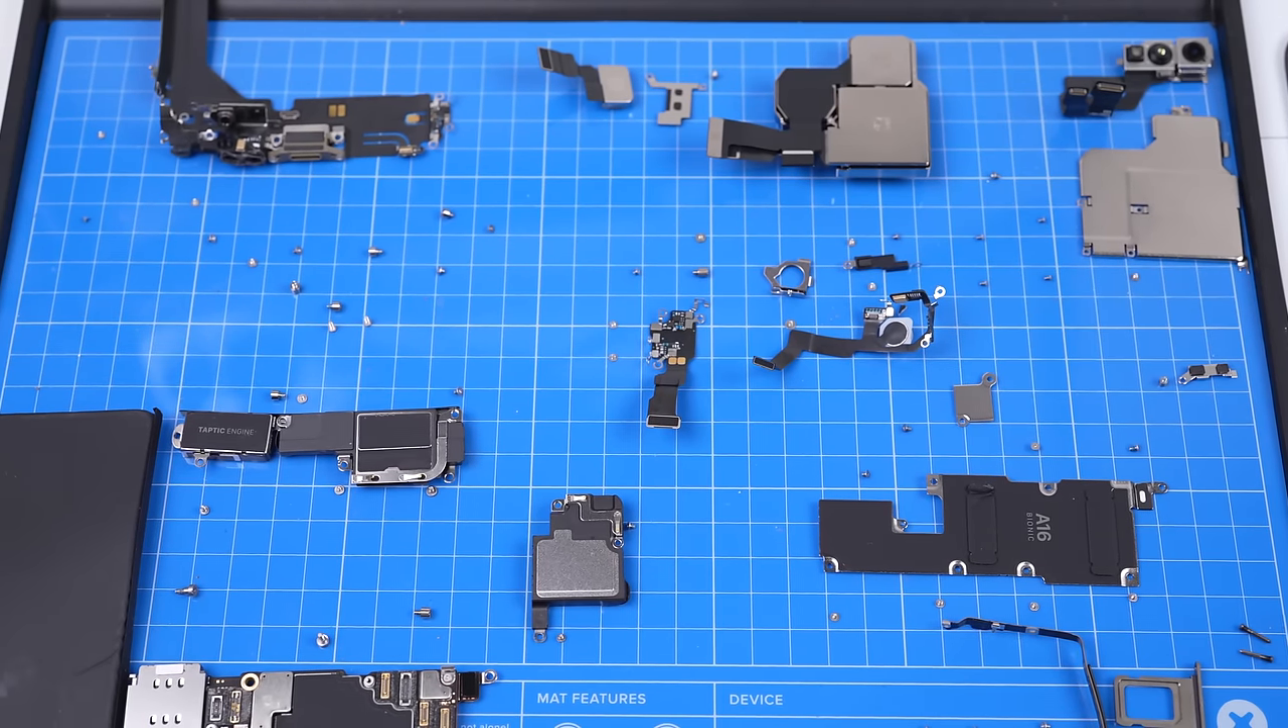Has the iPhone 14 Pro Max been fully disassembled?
Yes.